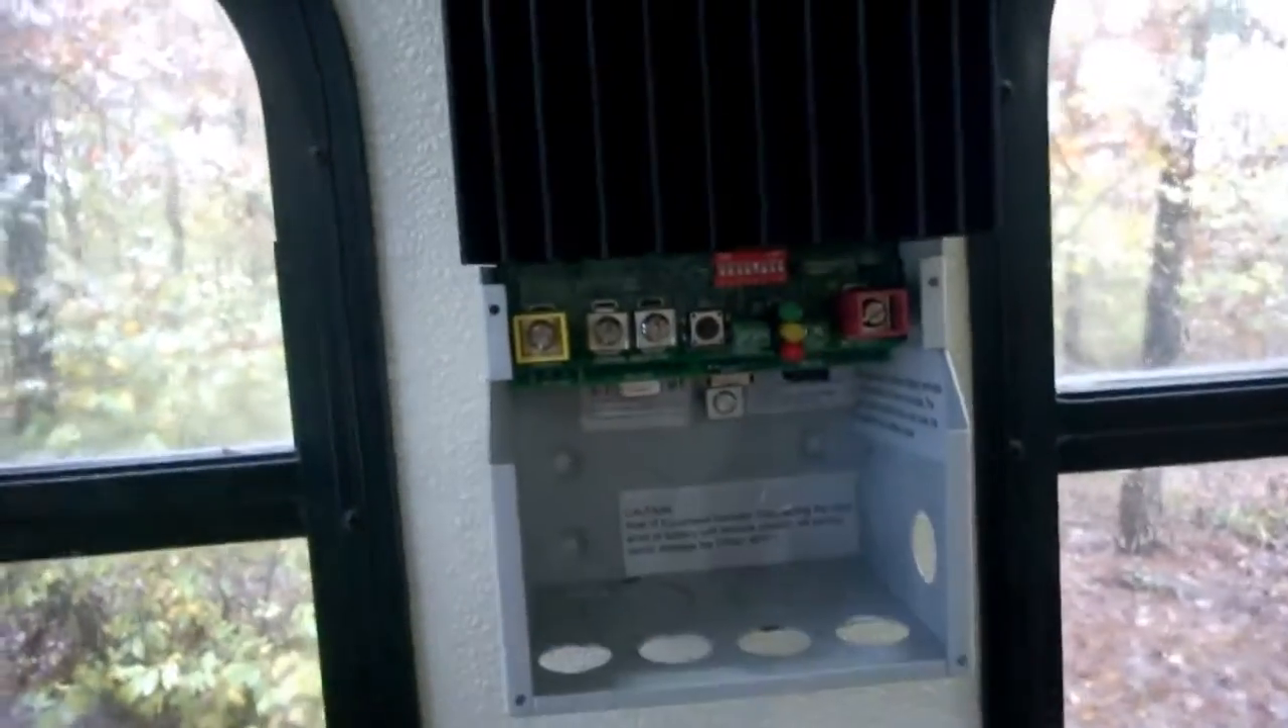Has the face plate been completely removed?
Yes.